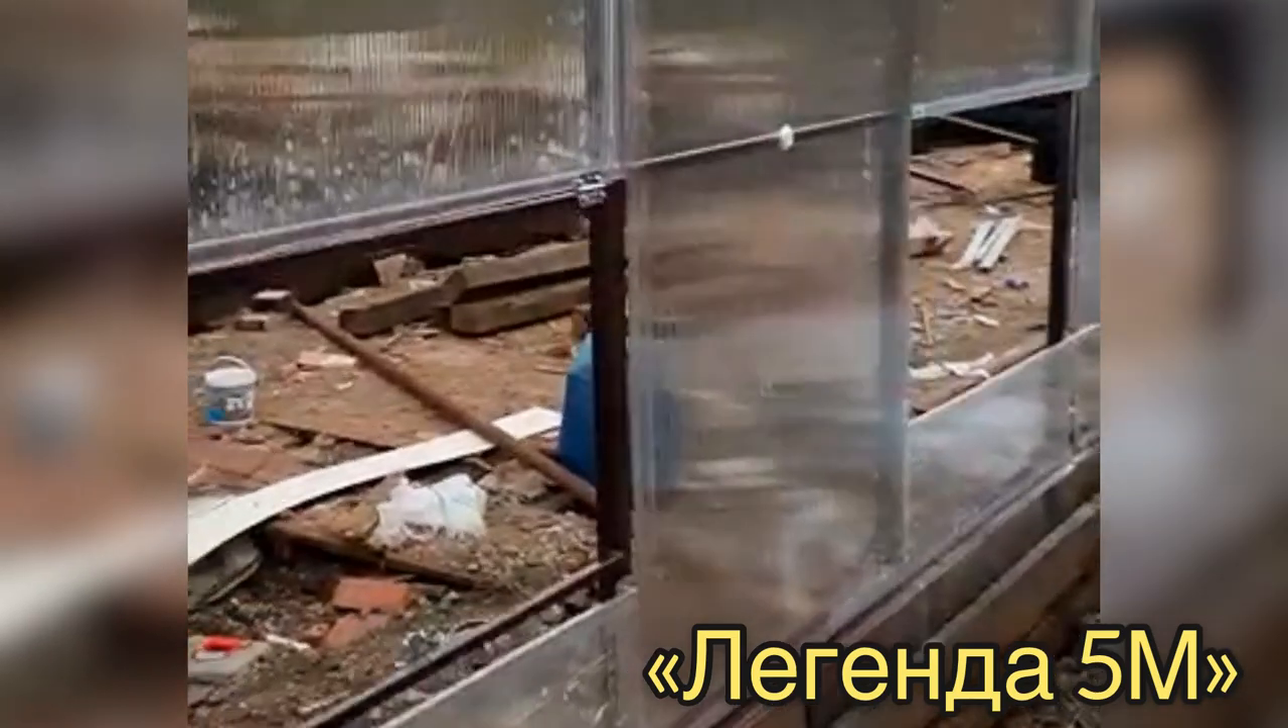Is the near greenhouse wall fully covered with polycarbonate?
No.